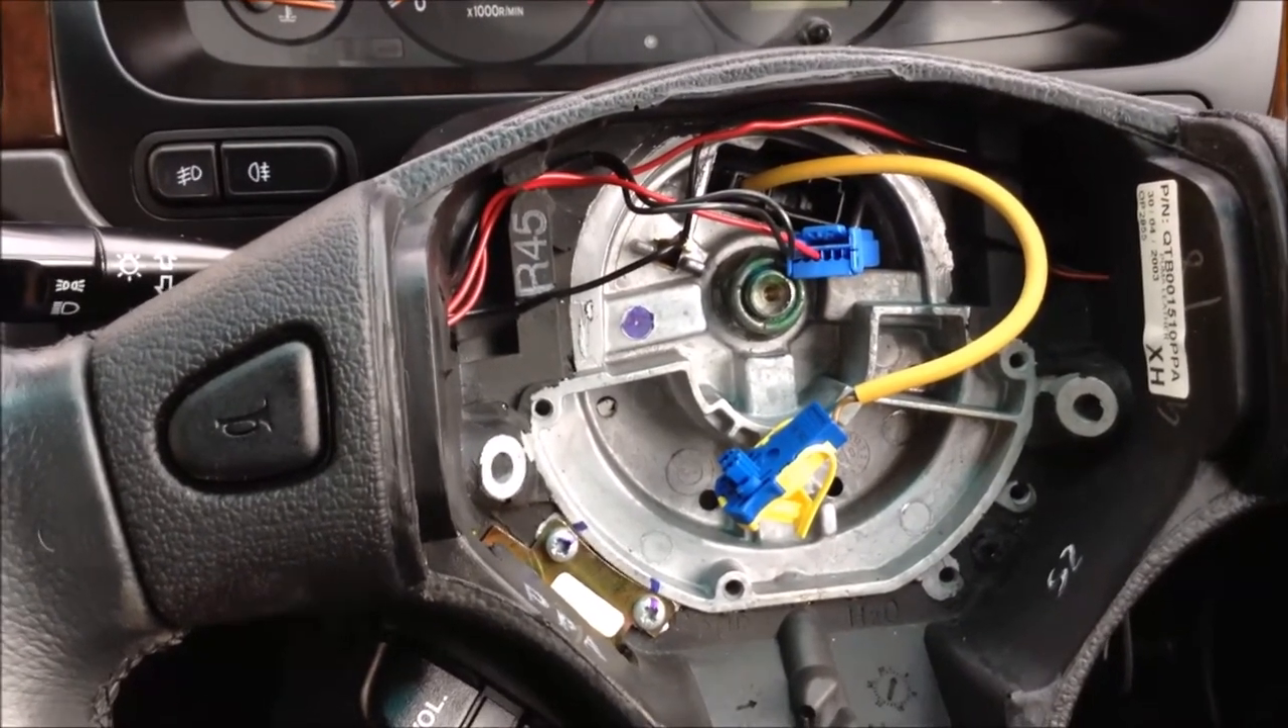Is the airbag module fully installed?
No.